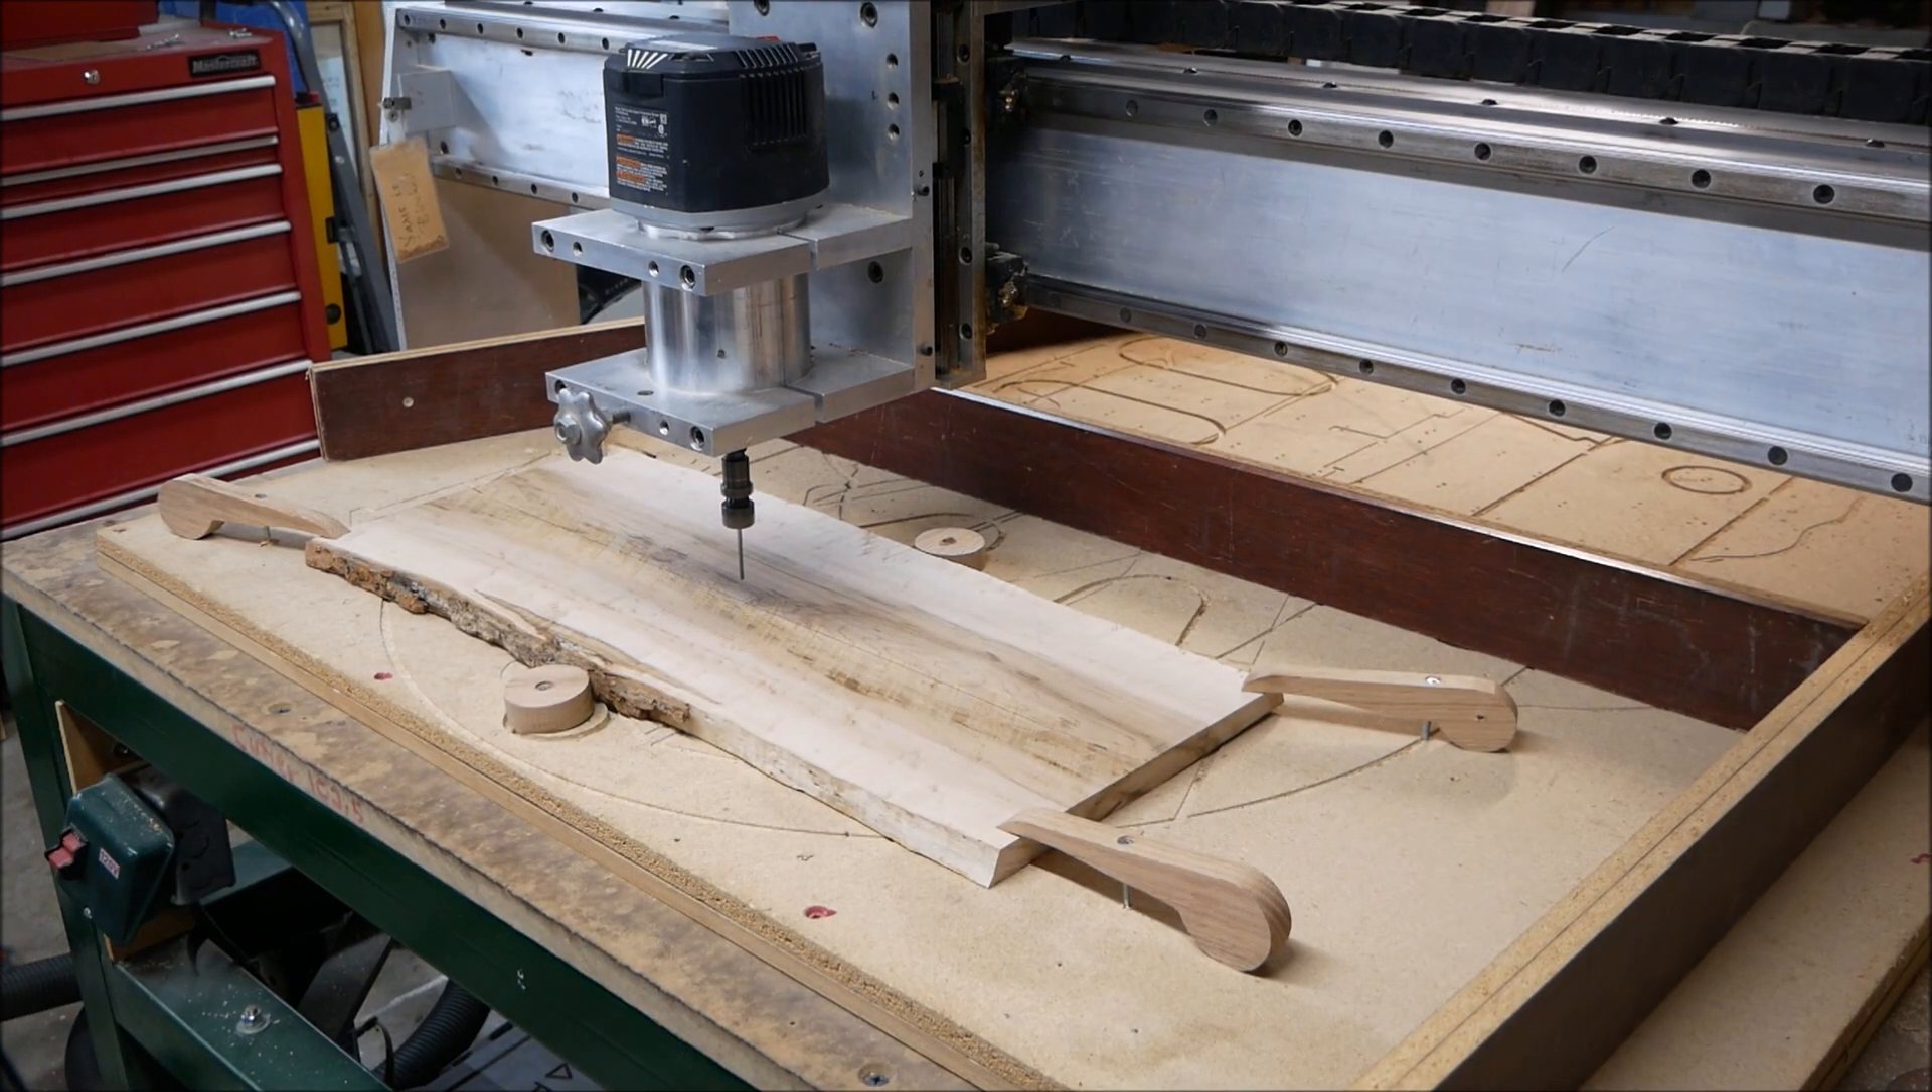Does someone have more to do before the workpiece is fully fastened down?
No.